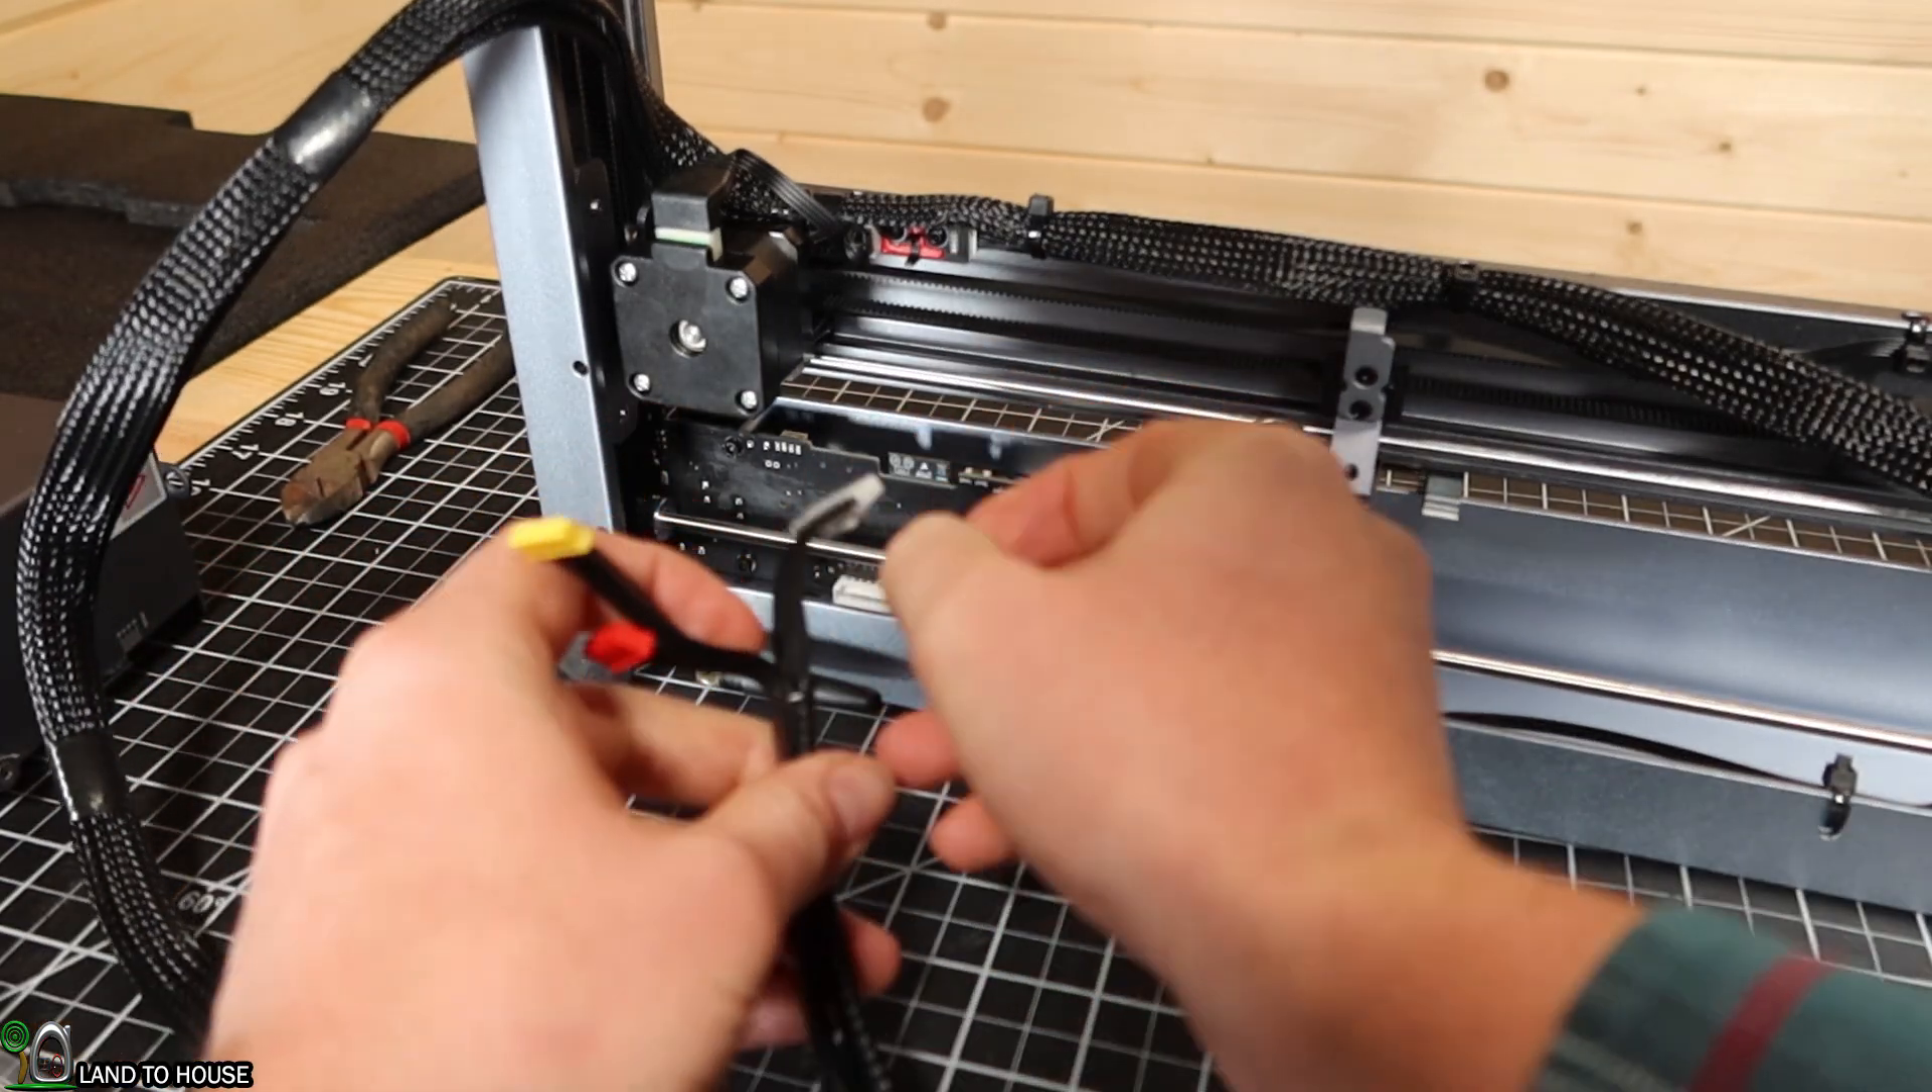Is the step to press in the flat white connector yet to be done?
Yes.